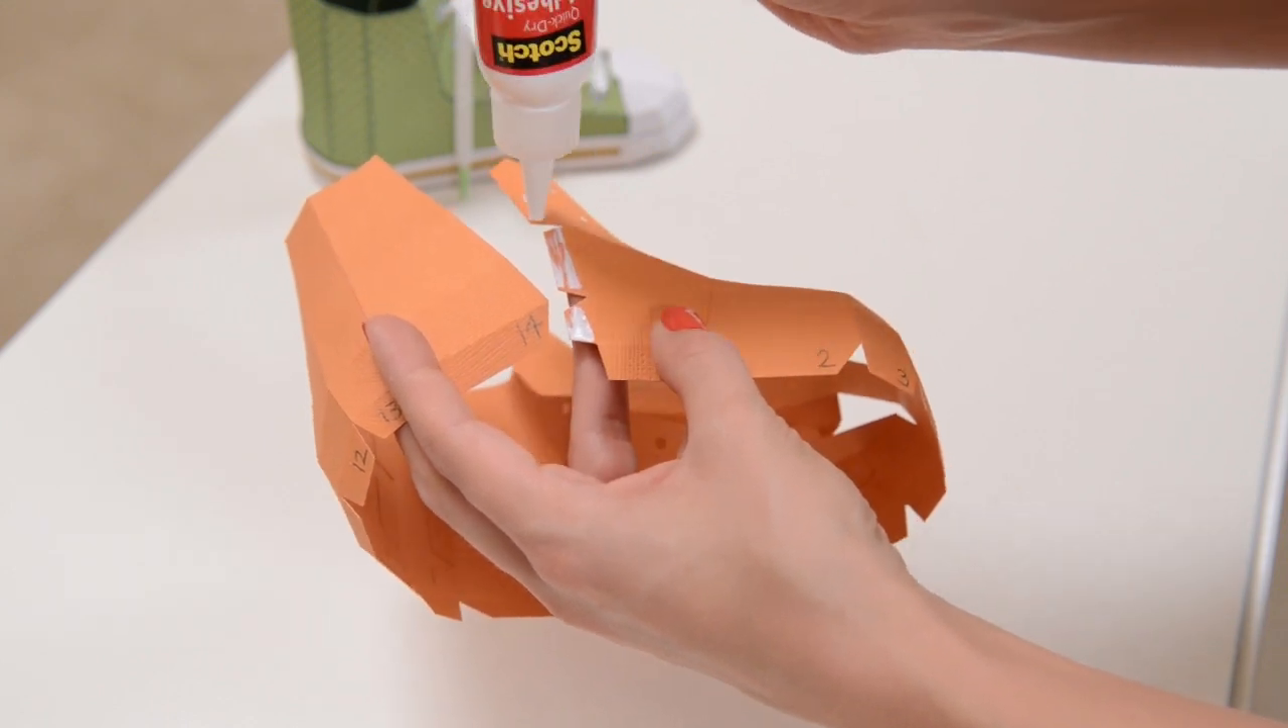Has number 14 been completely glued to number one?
No.